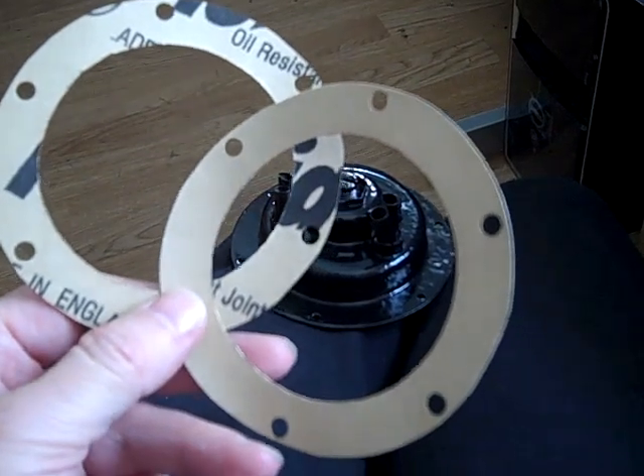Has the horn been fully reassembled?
No.